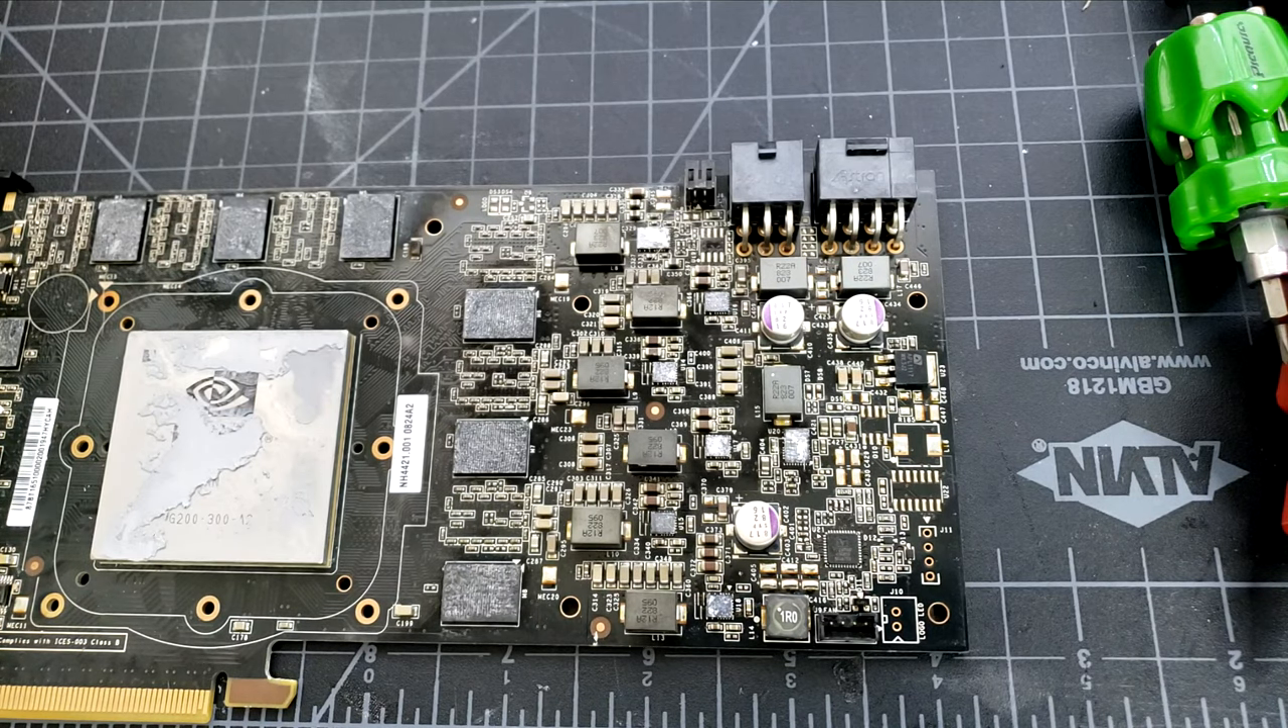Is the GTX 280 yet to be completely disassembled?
No.